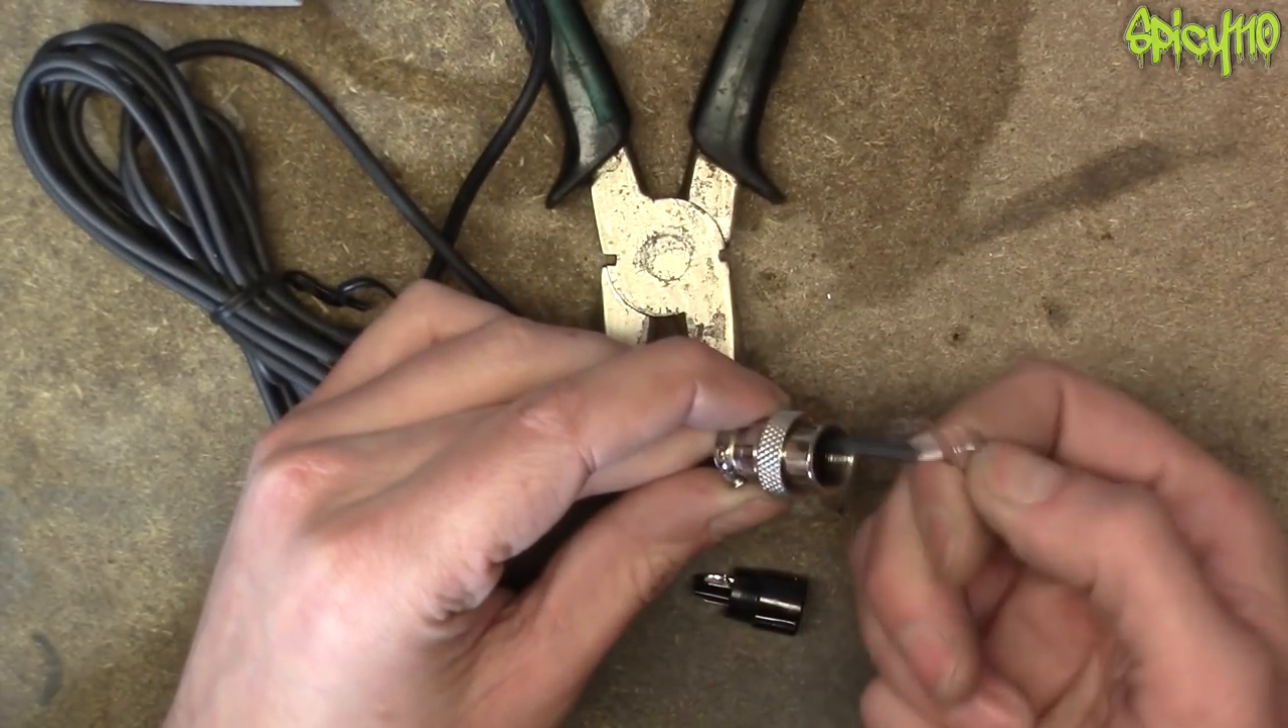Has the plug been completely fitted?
No.